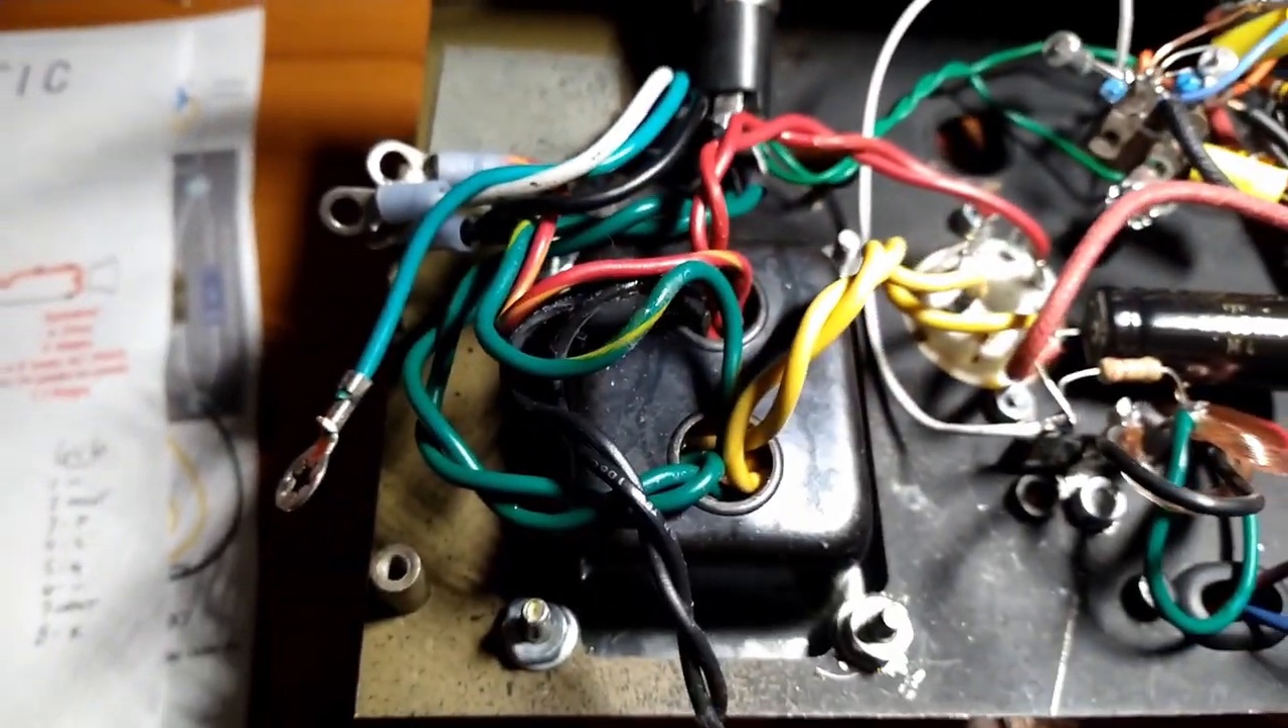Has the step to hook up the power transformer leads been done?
No.